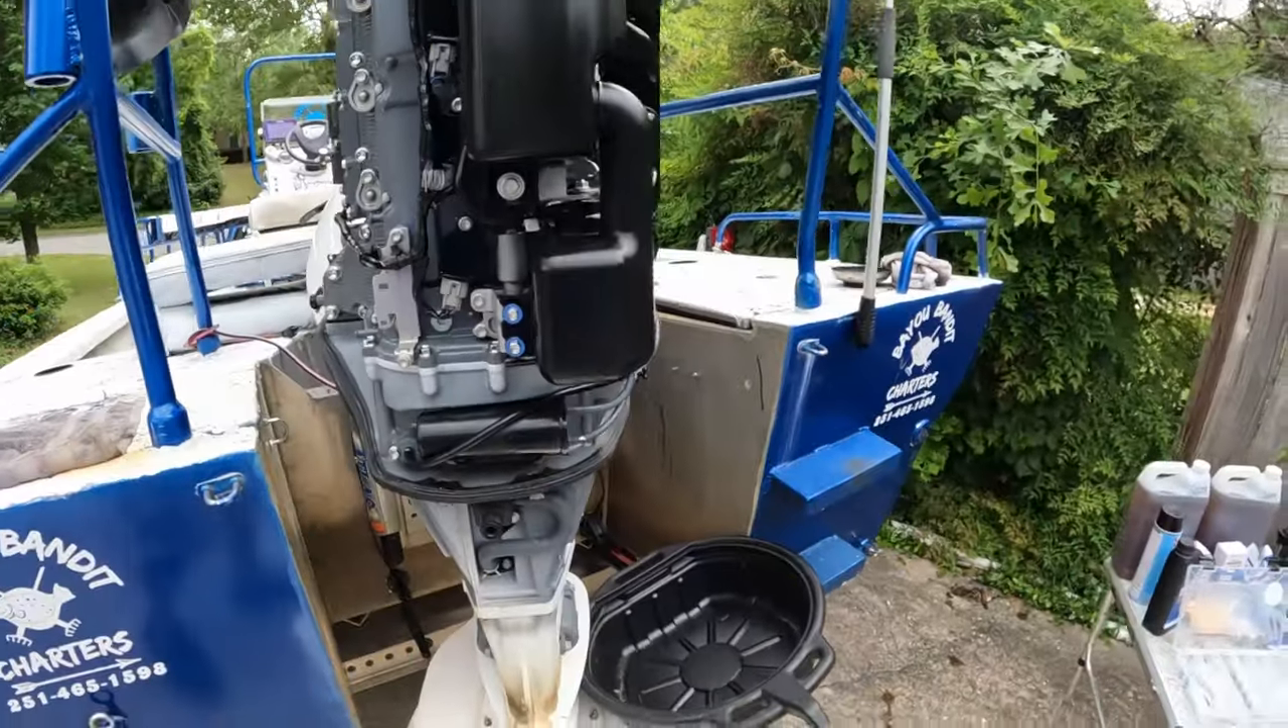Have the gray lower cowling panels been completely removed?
Yes.